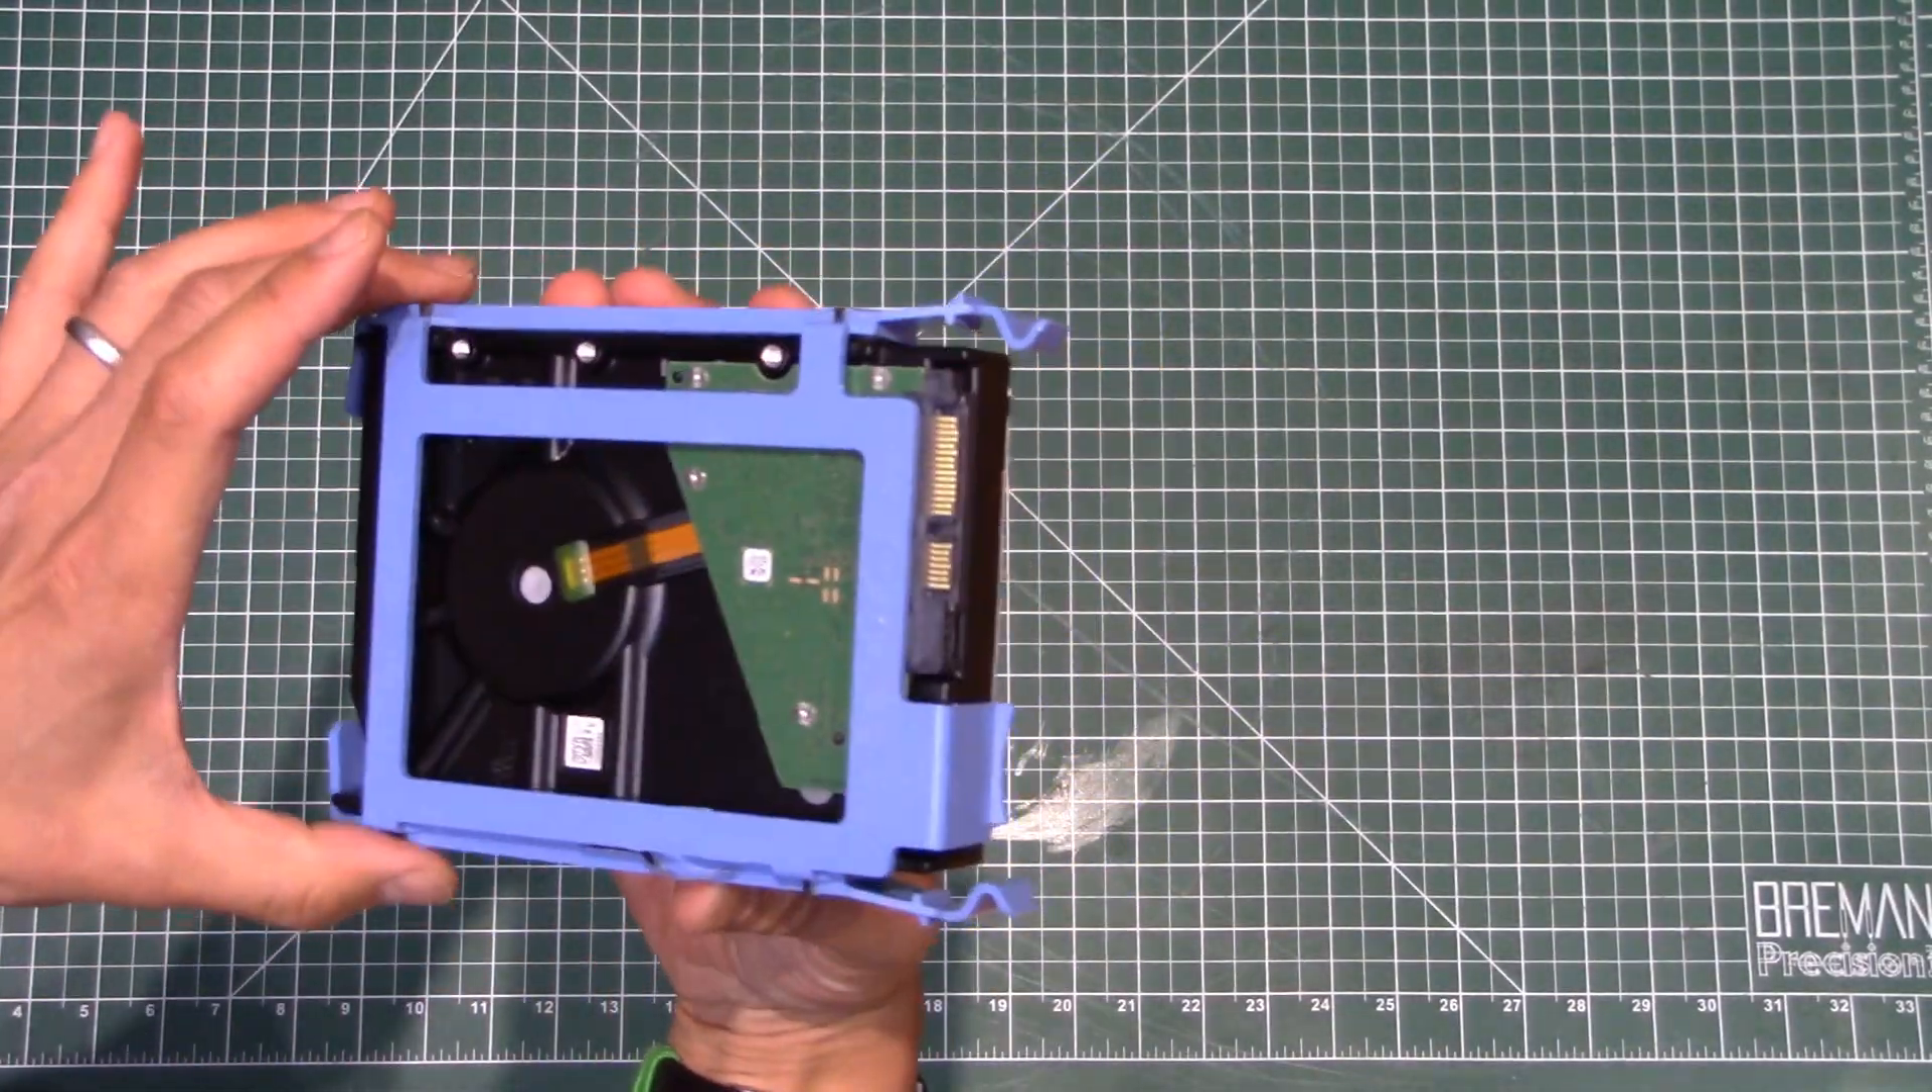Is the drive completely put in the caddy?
Yes.